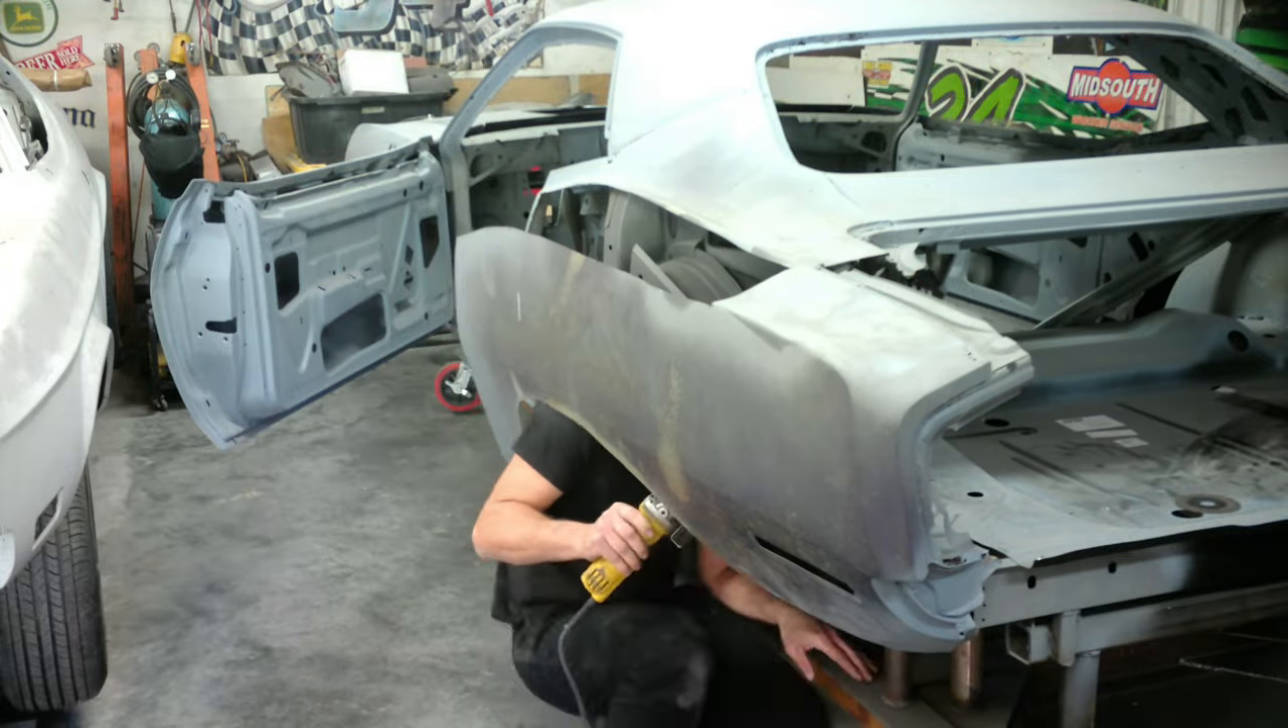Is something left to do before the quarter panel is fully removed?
Yes.